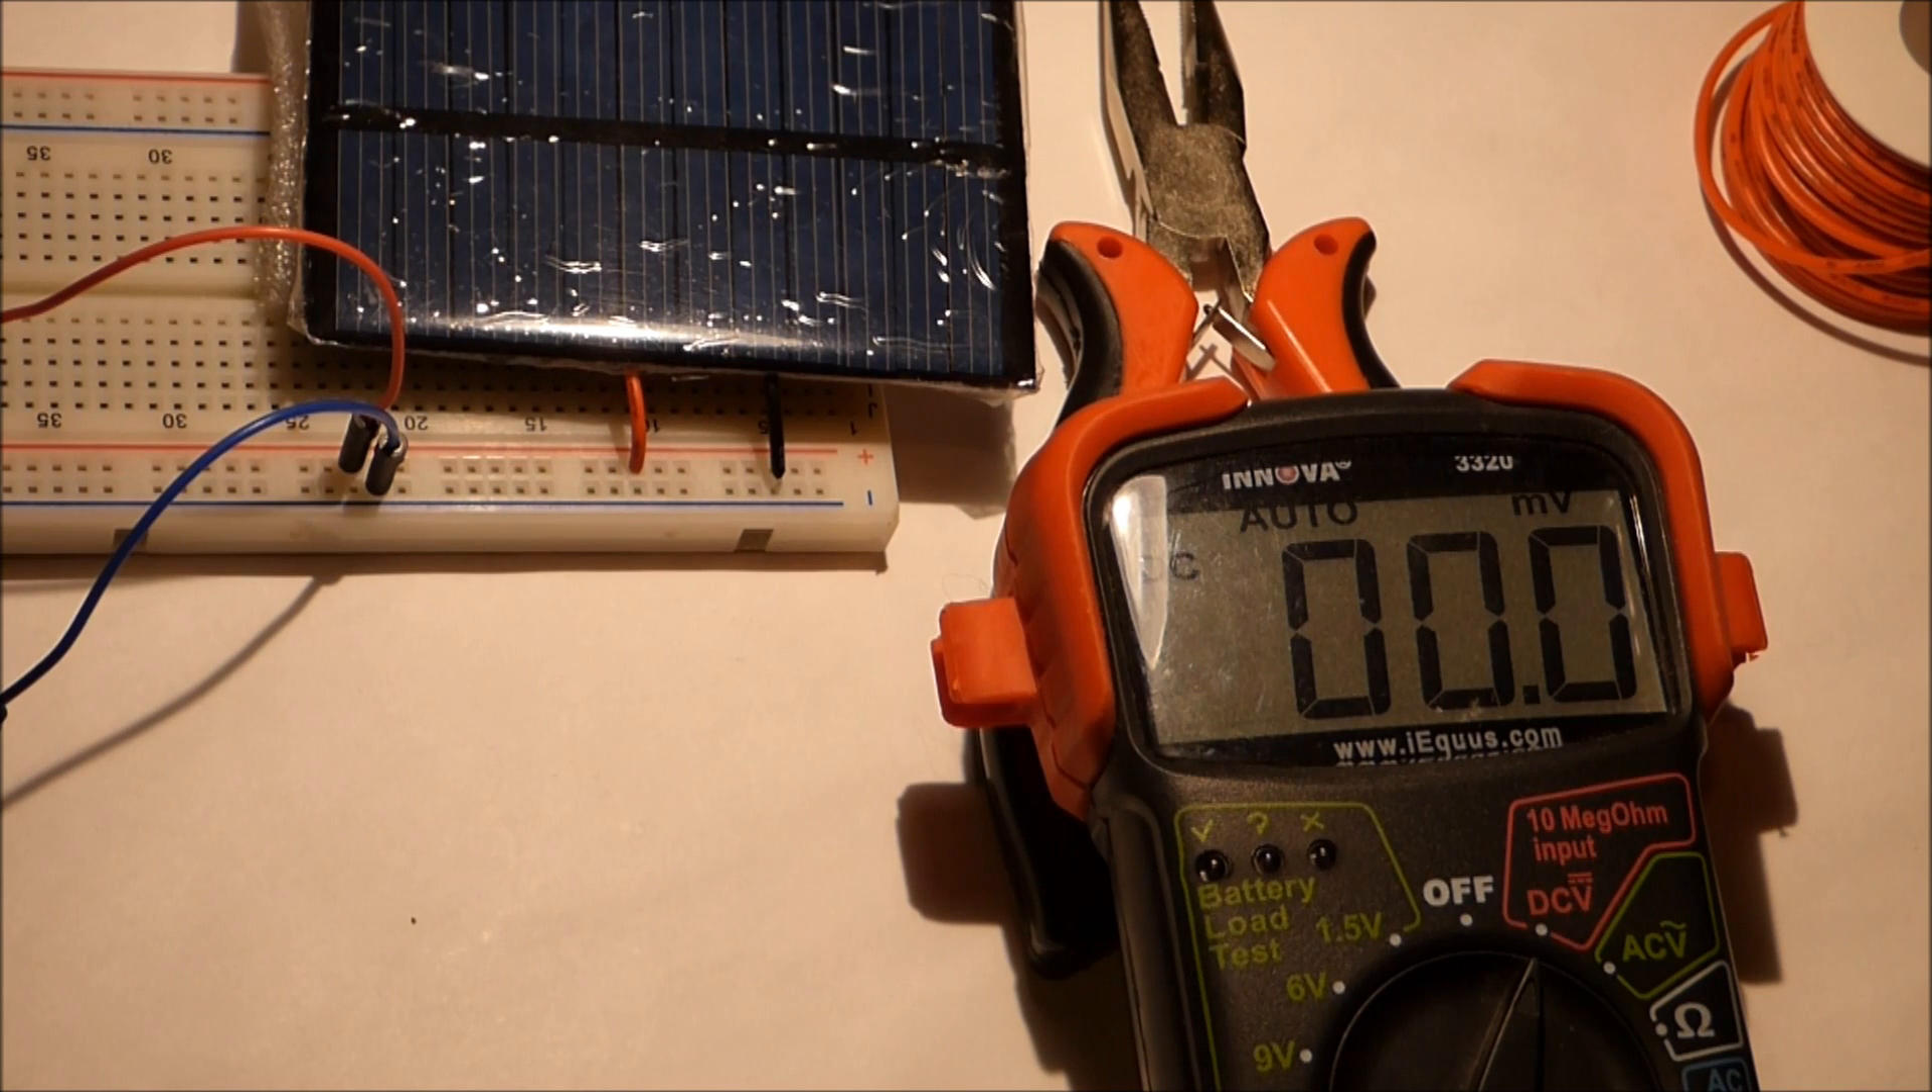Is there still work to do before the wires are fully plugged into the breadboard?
No.